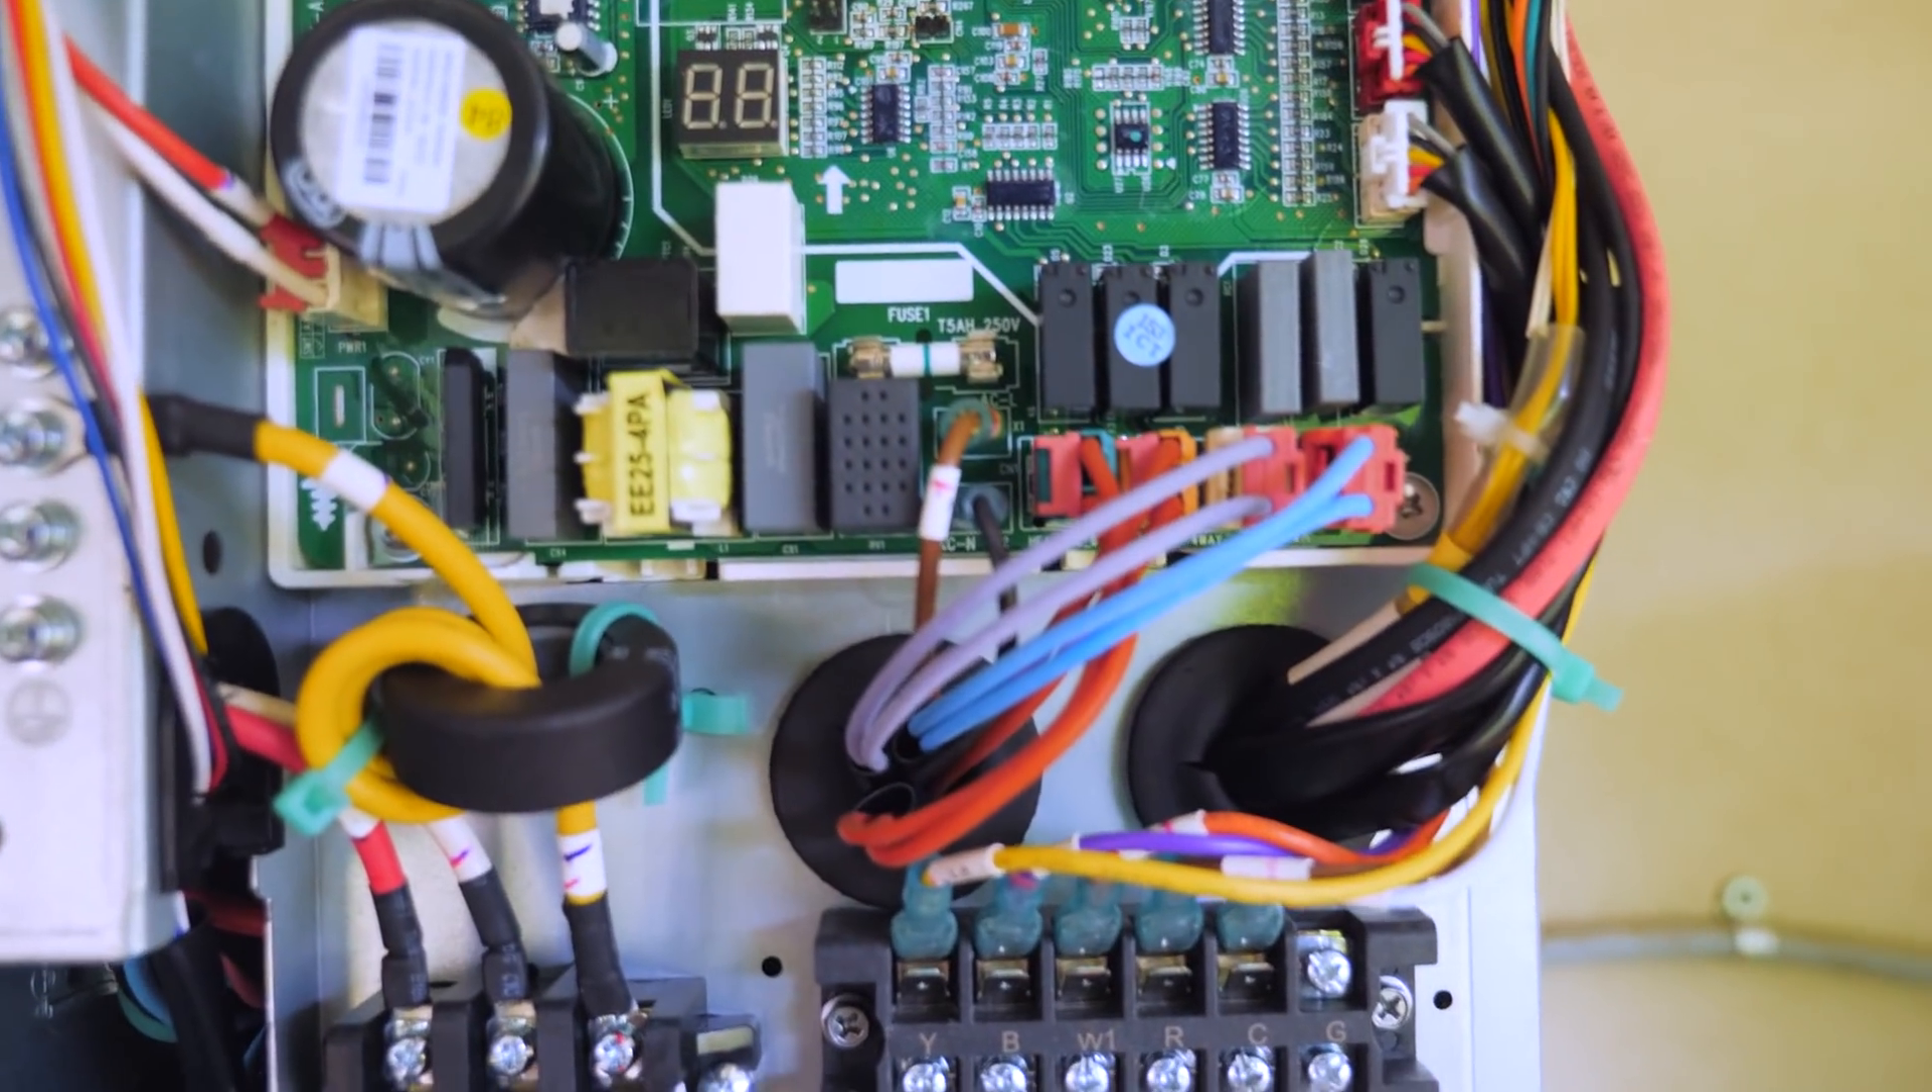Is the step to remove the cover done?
Yes.